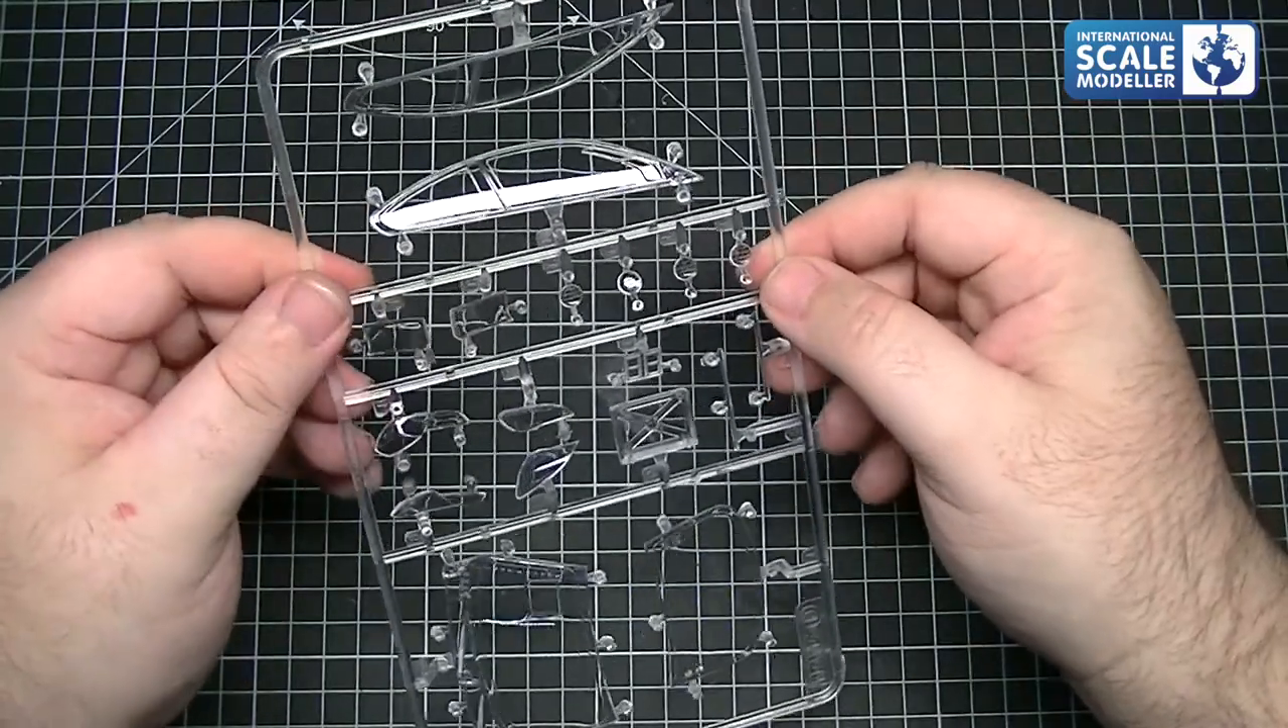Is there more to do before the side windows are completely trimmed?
Yes.